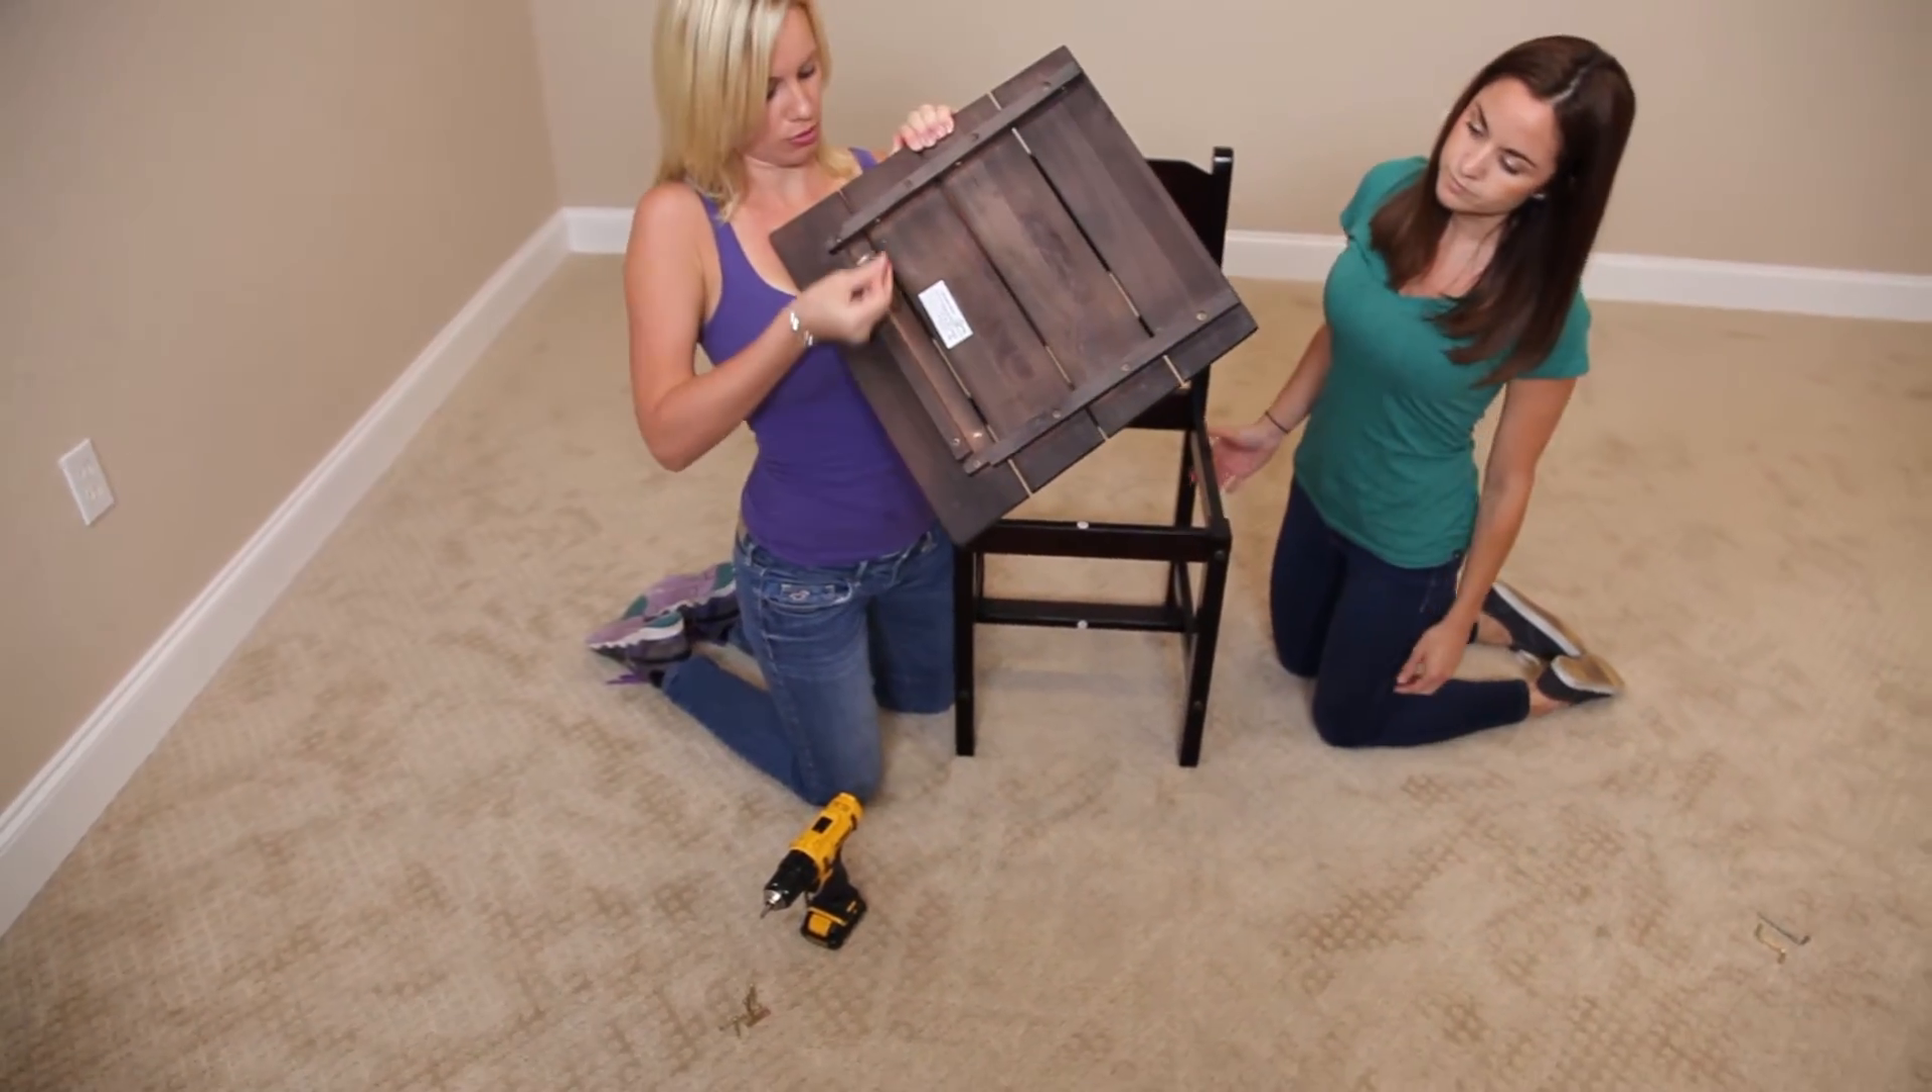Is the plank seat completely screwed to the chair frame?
No.